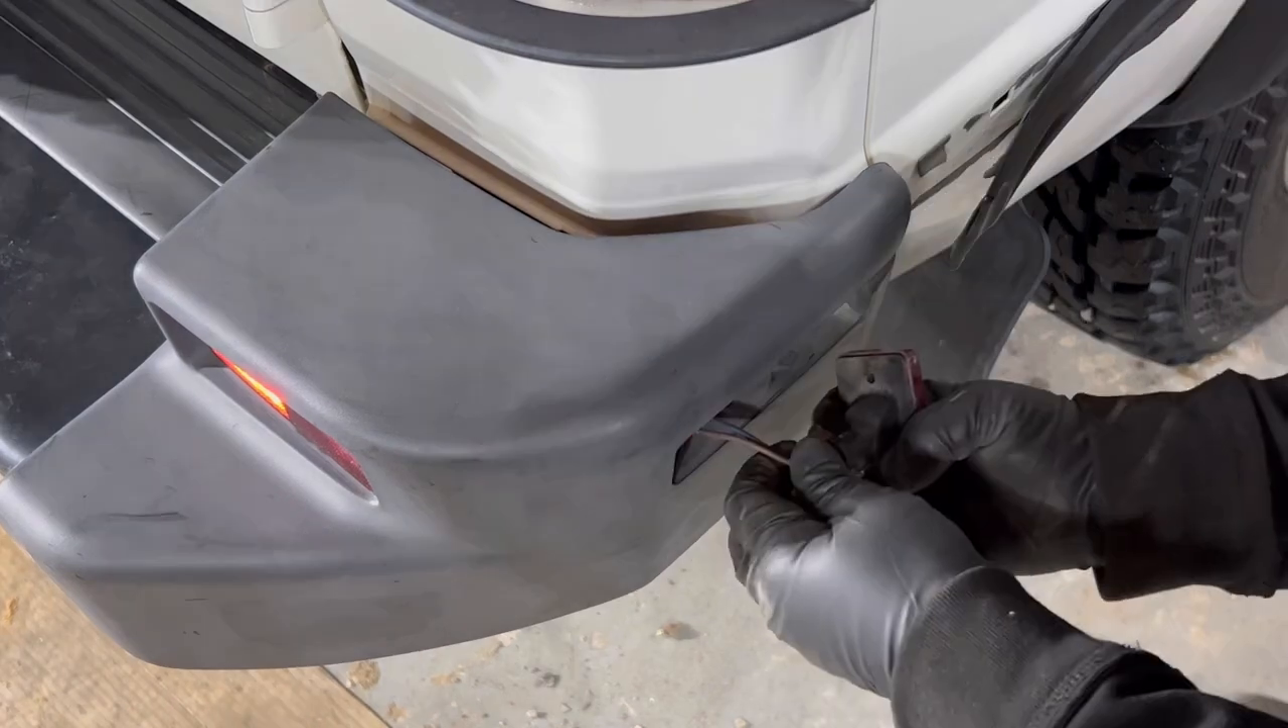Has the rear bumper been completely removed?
No.